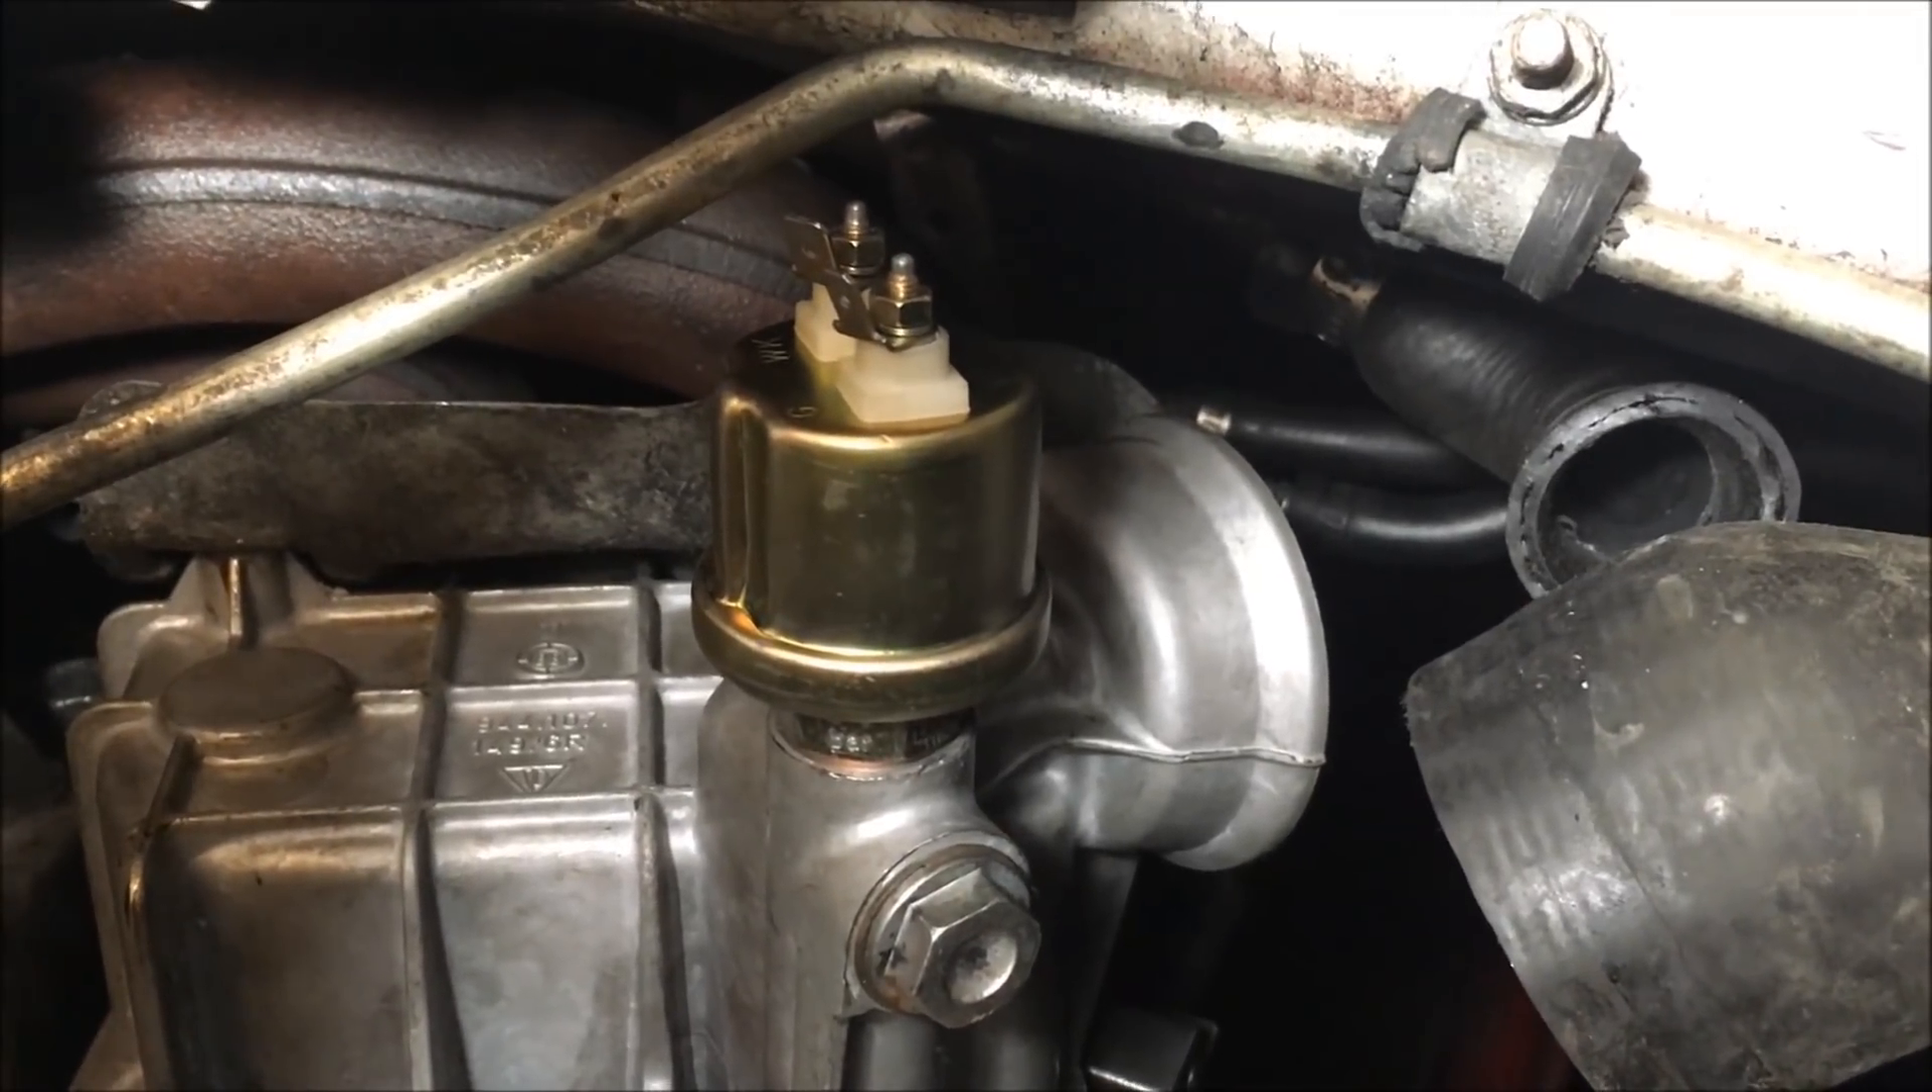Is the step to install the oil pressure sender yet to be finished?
No.